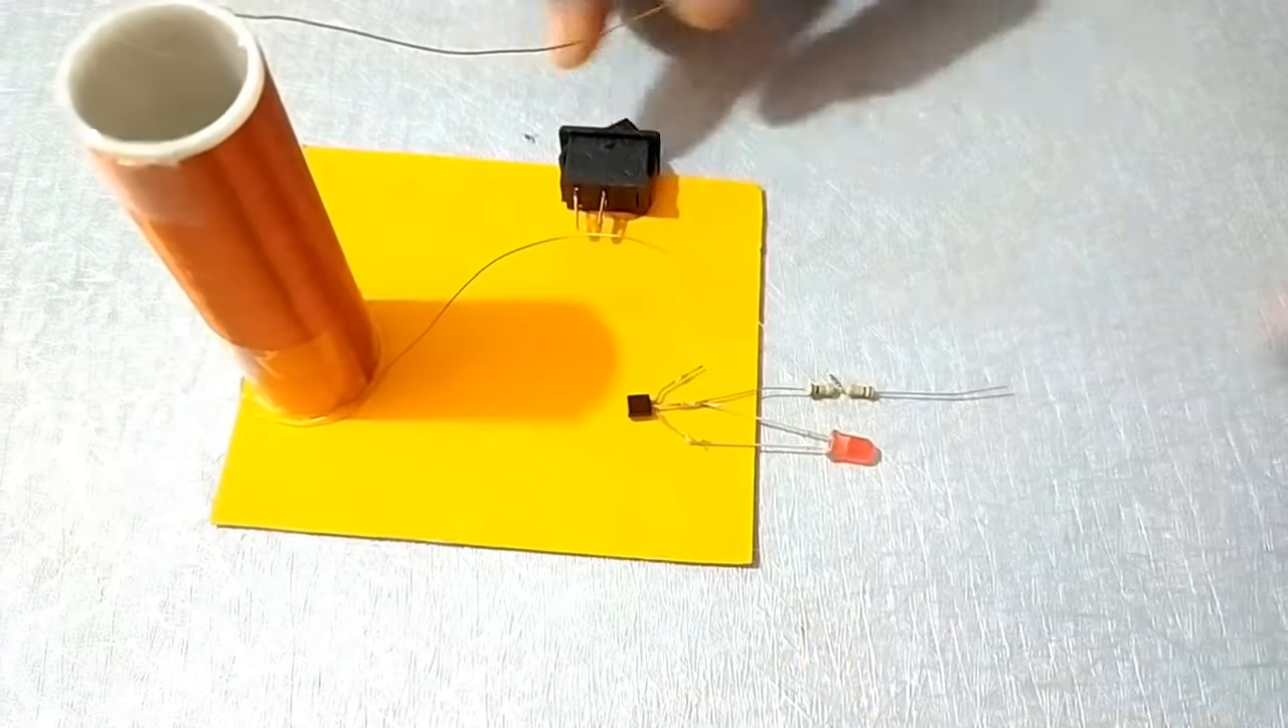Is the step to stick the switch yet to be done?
No.